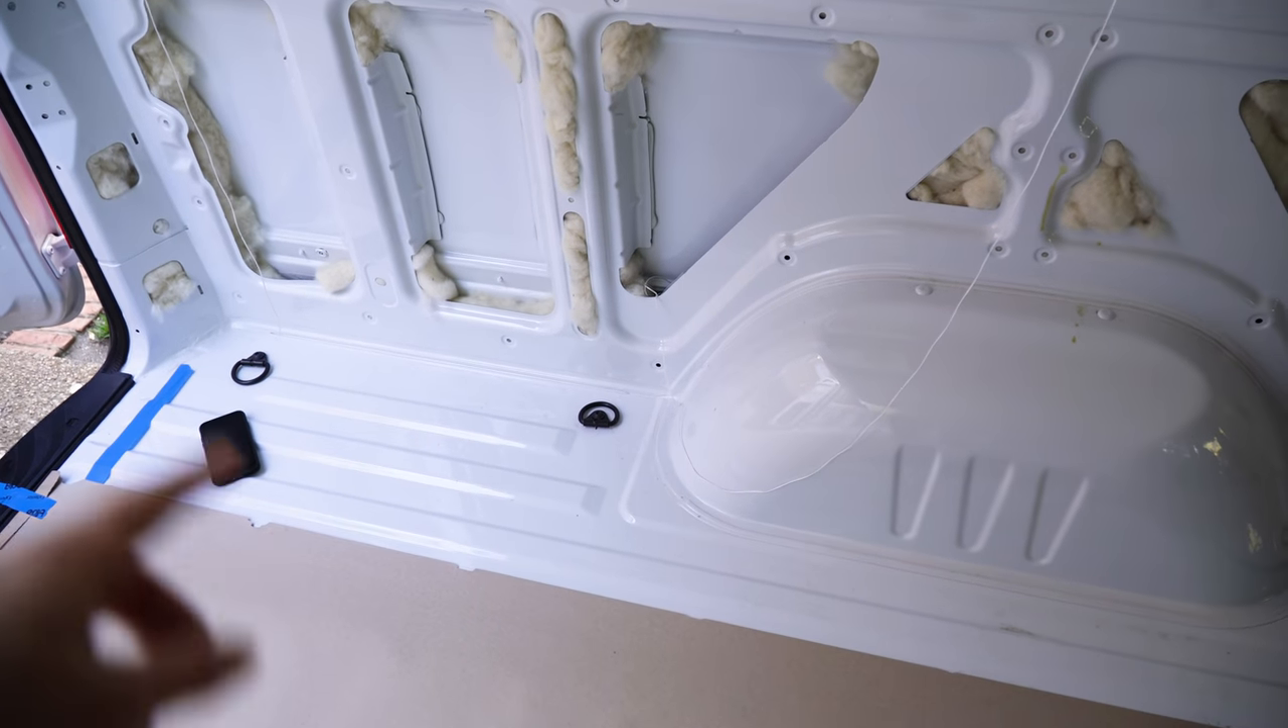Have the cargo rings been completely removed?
No.